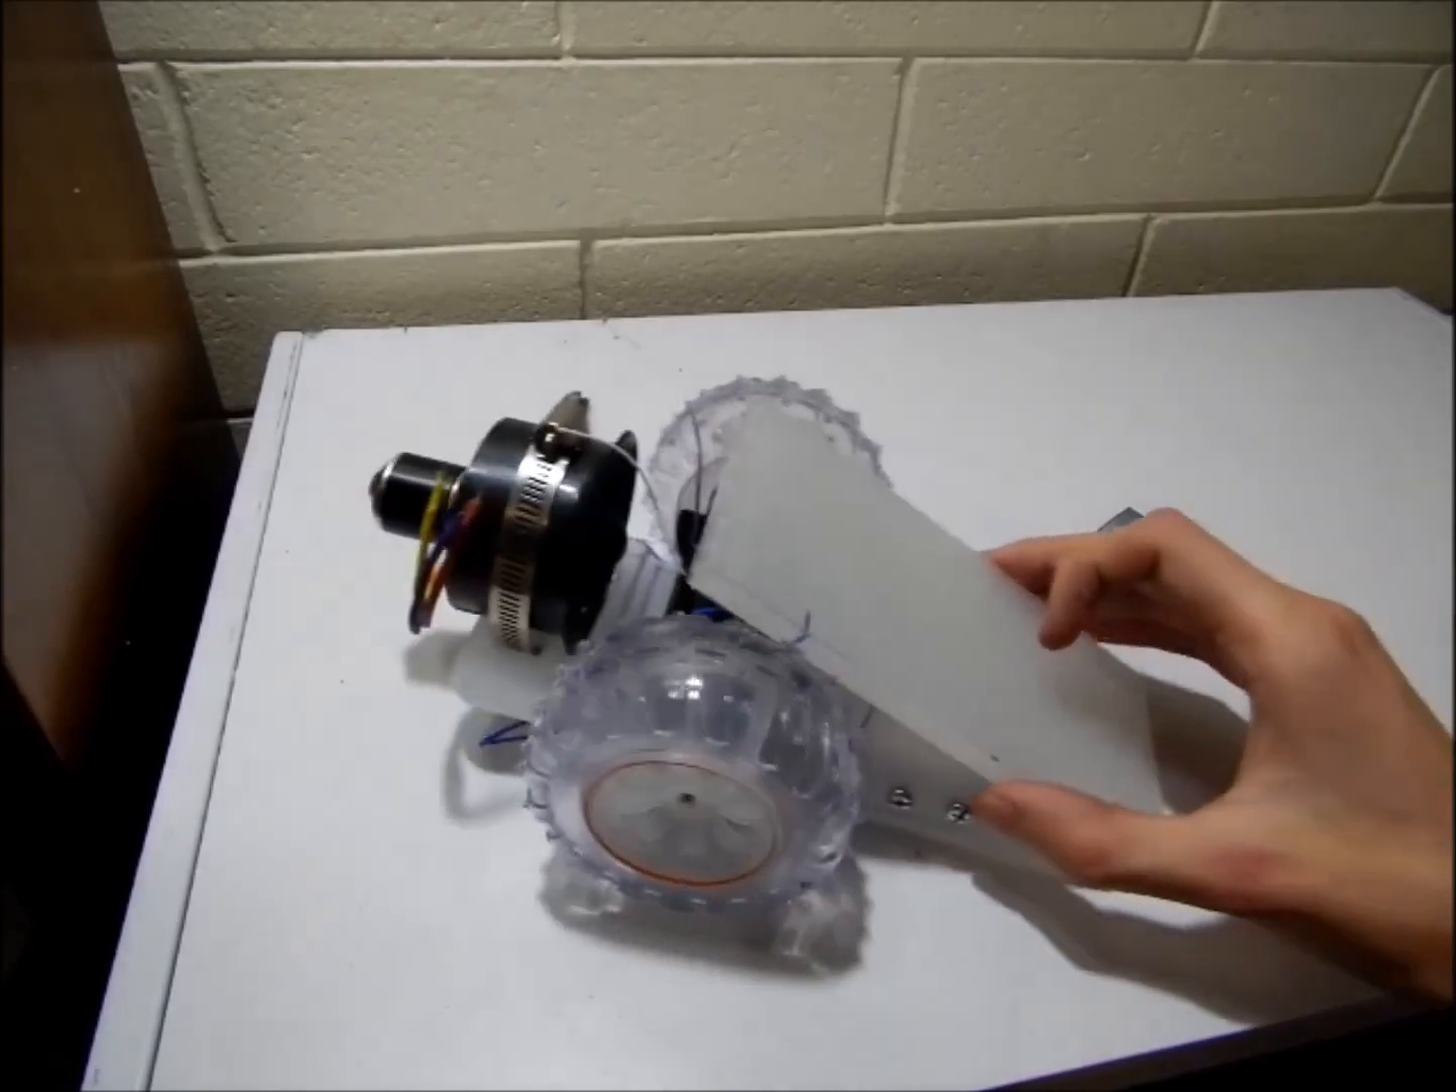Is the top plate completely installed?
No.